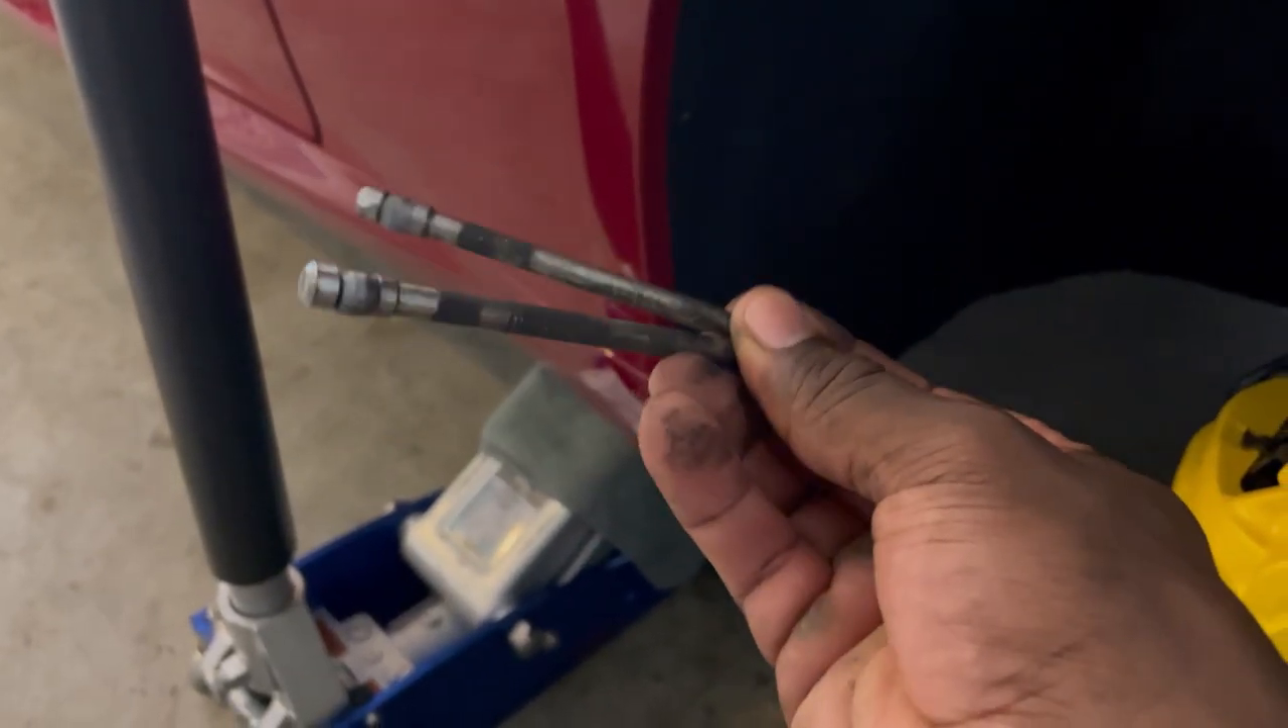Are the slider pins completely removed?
Yes.